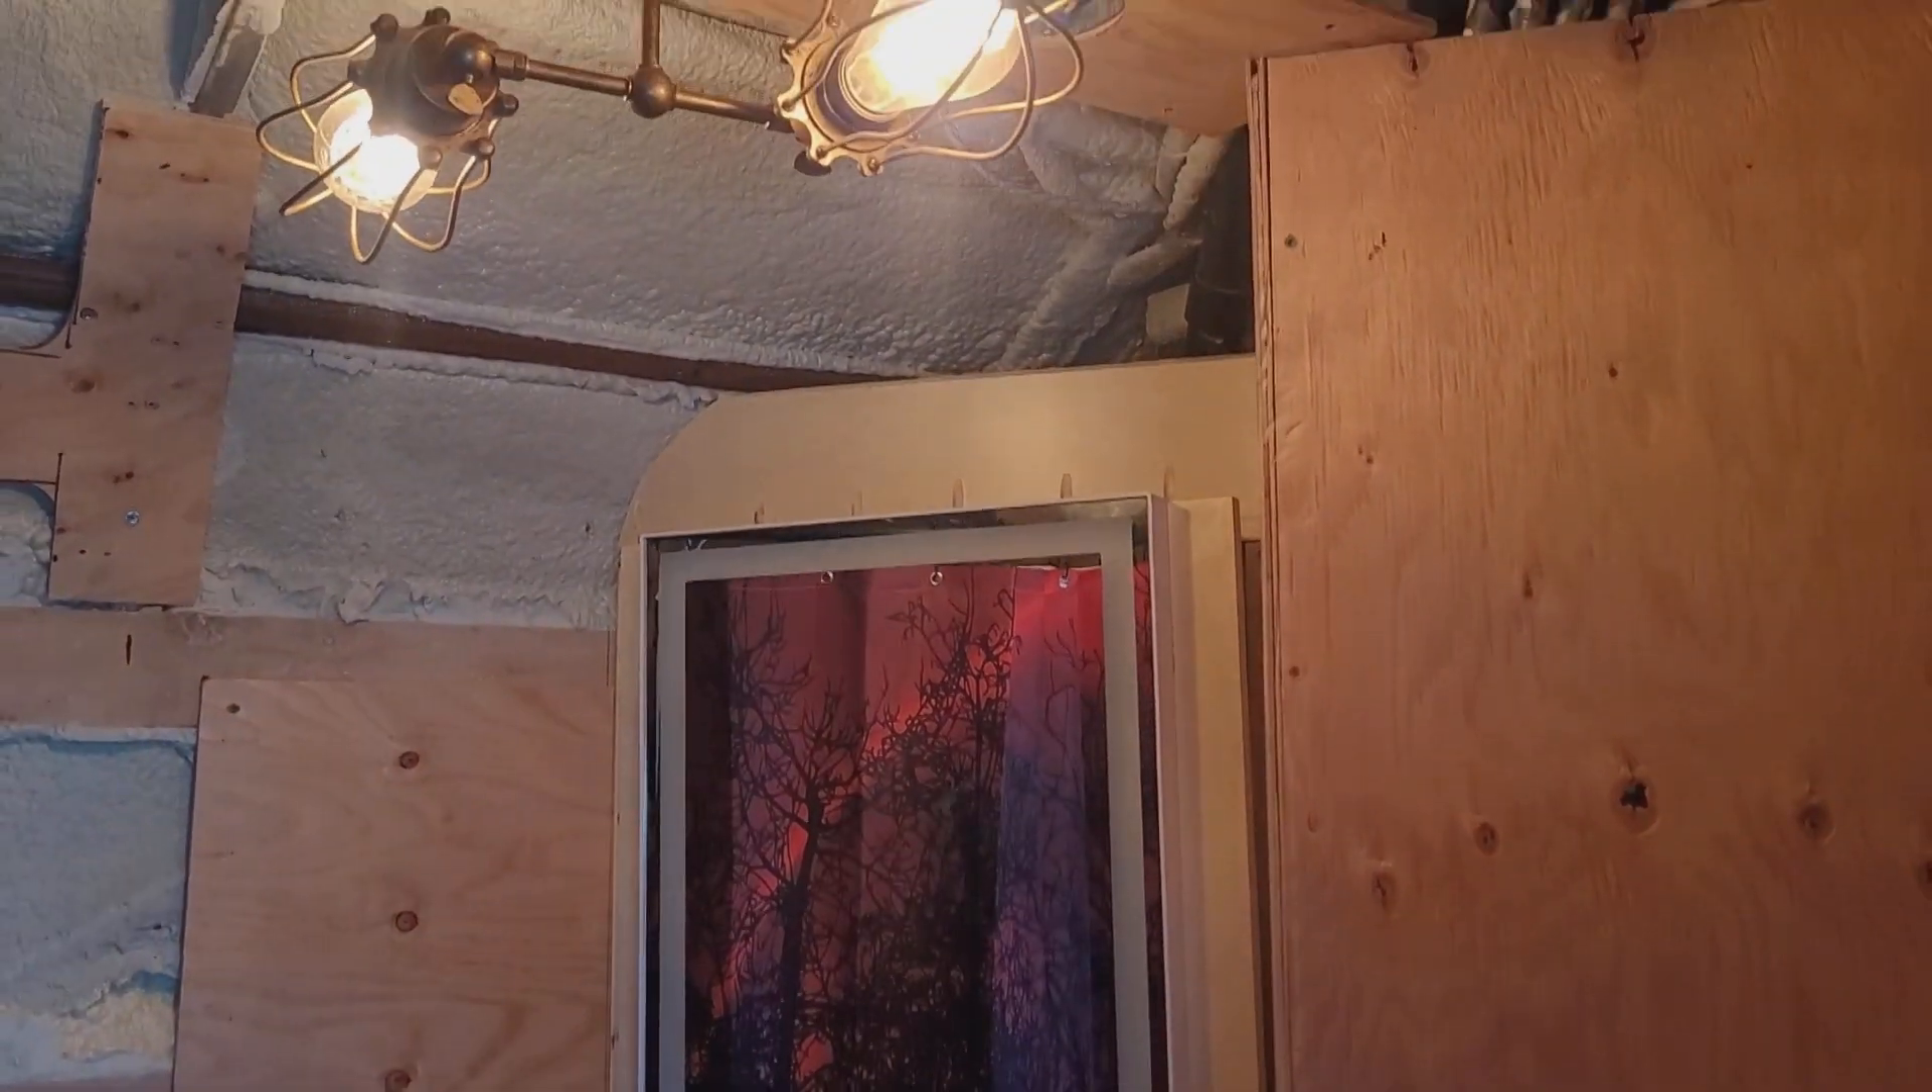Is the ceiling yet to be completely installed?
Yes.